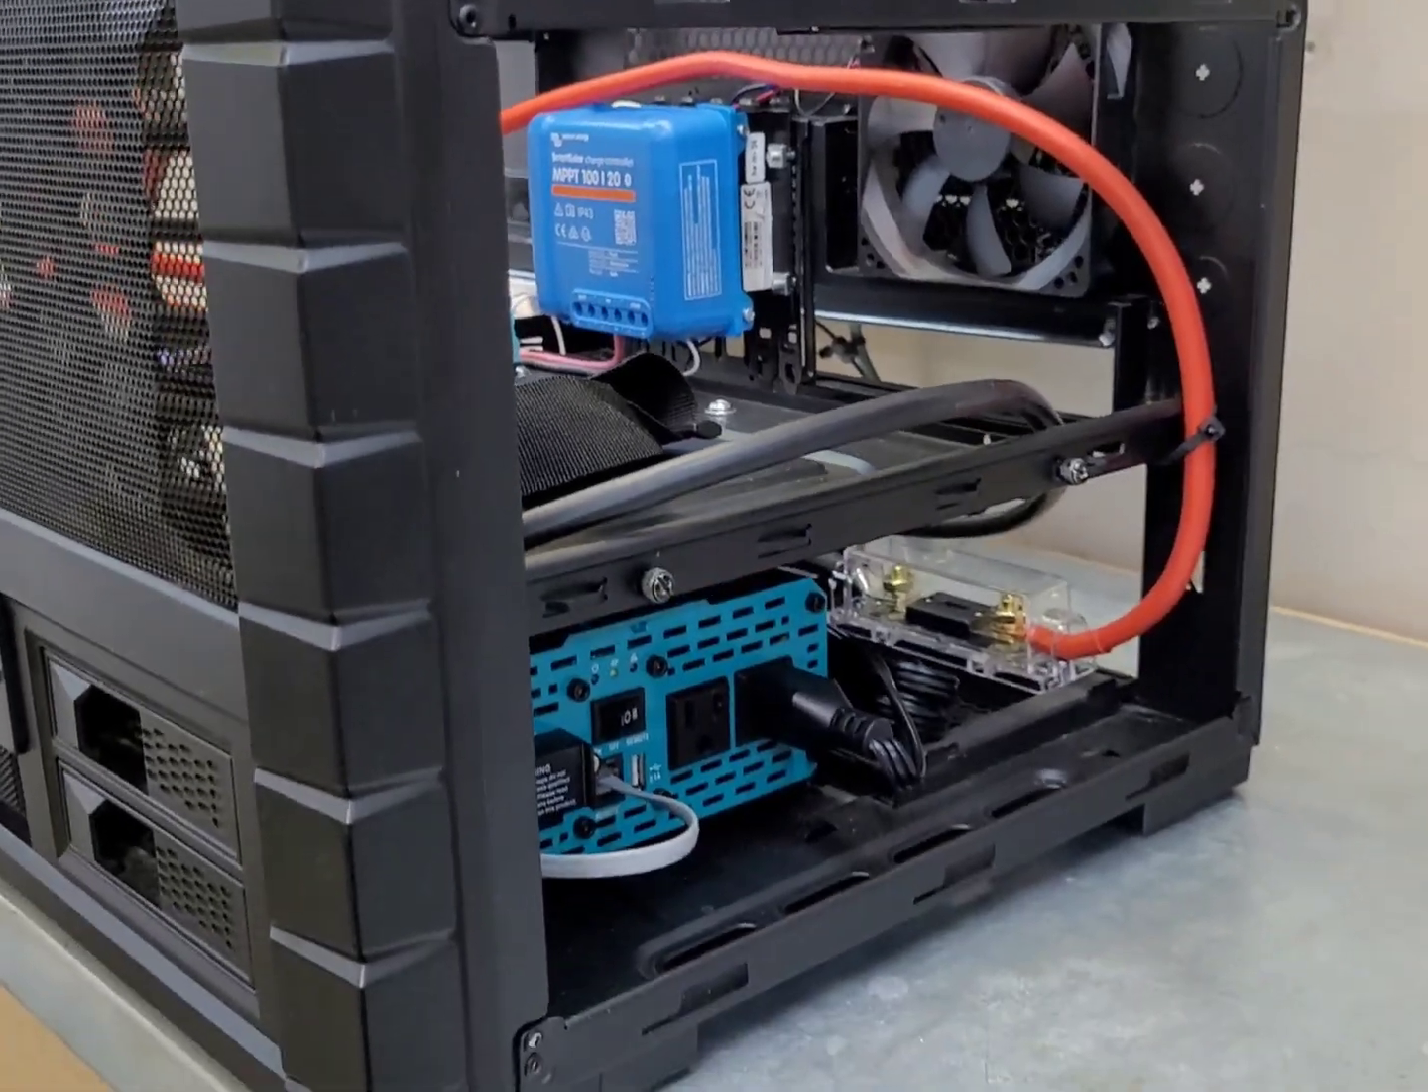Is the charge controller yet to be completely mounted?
No.